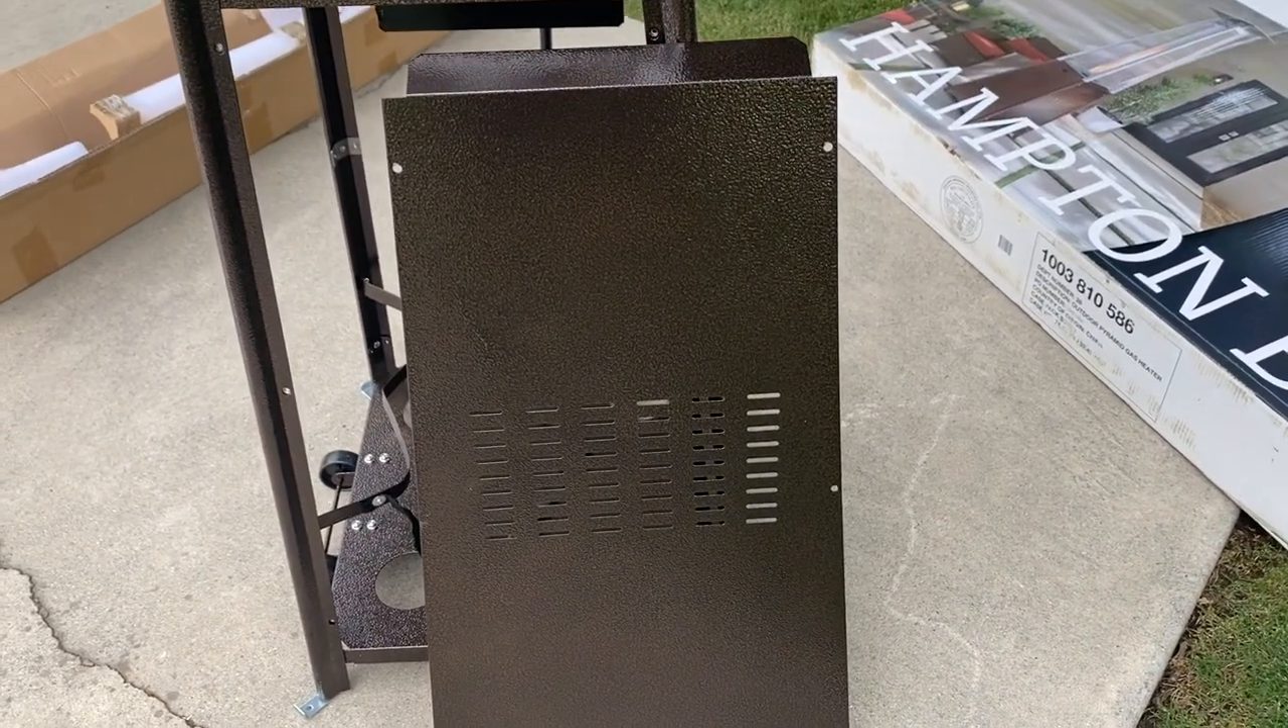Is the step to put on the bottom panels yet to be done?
Yes.